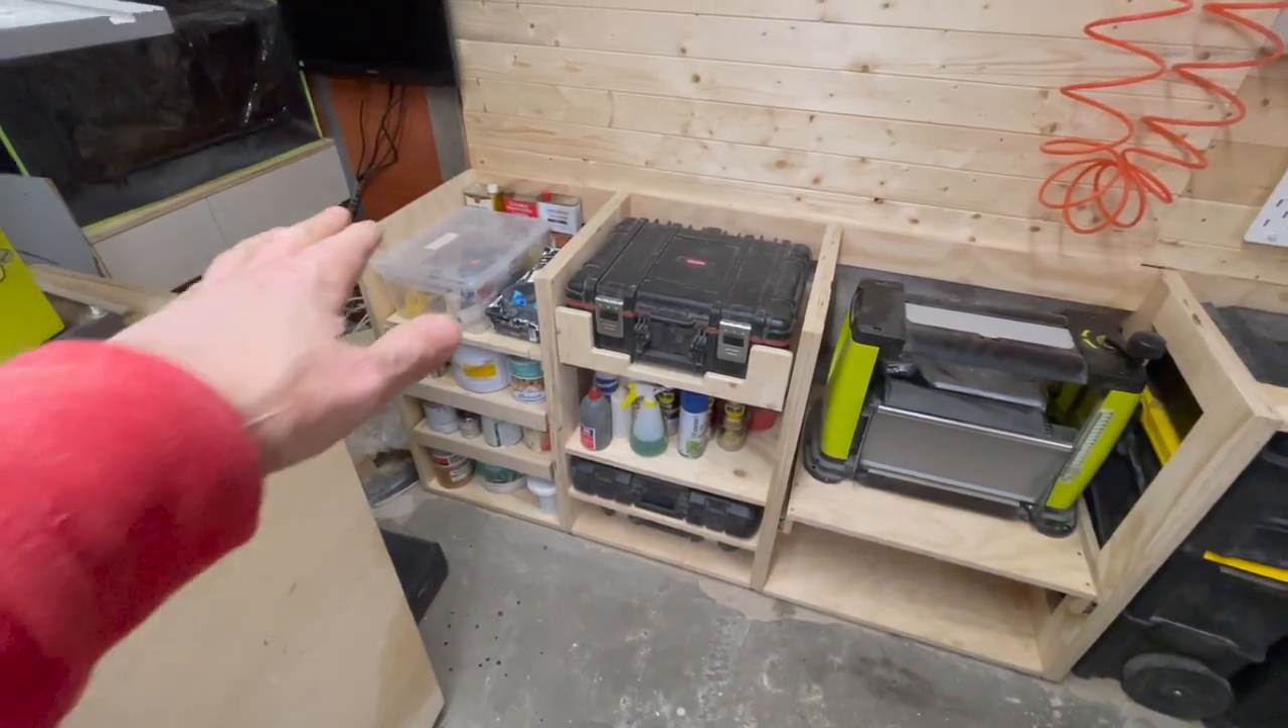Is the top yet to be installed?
Yes.